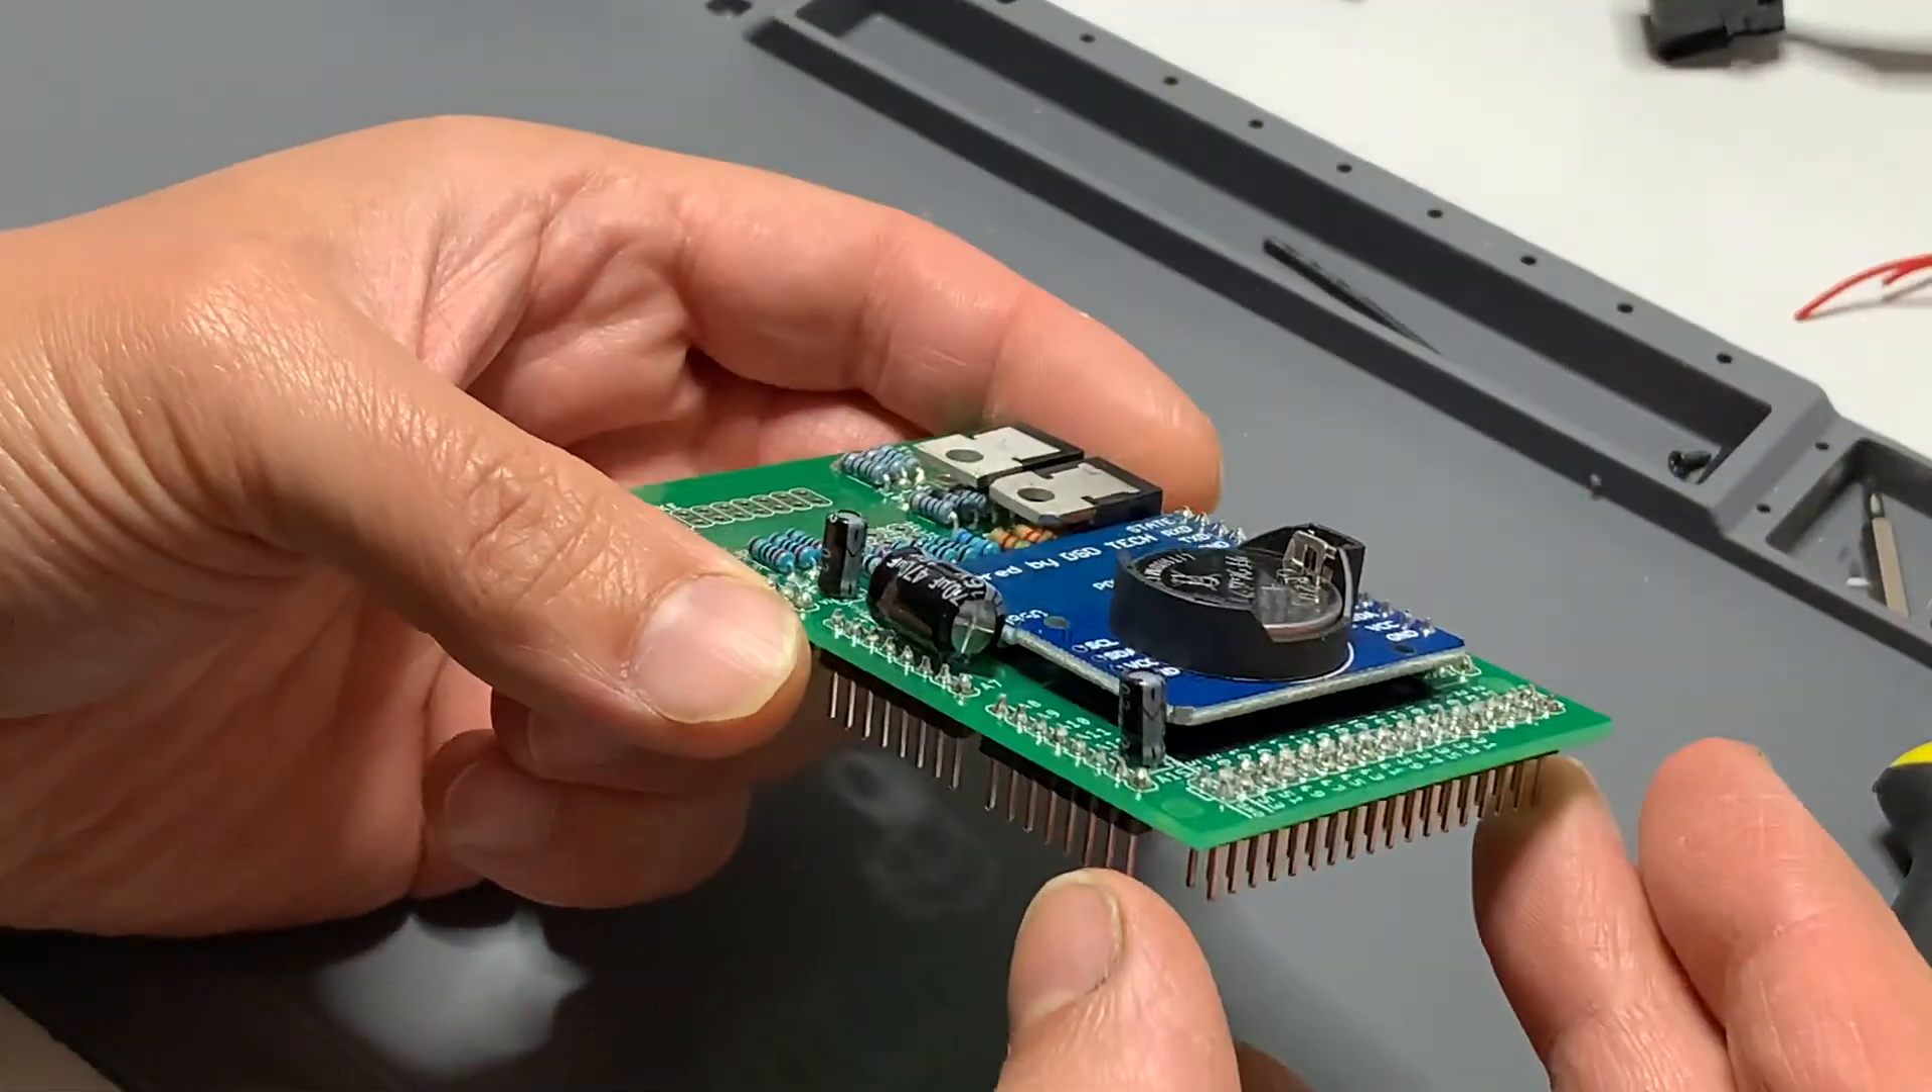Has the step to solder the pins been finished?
Yes.